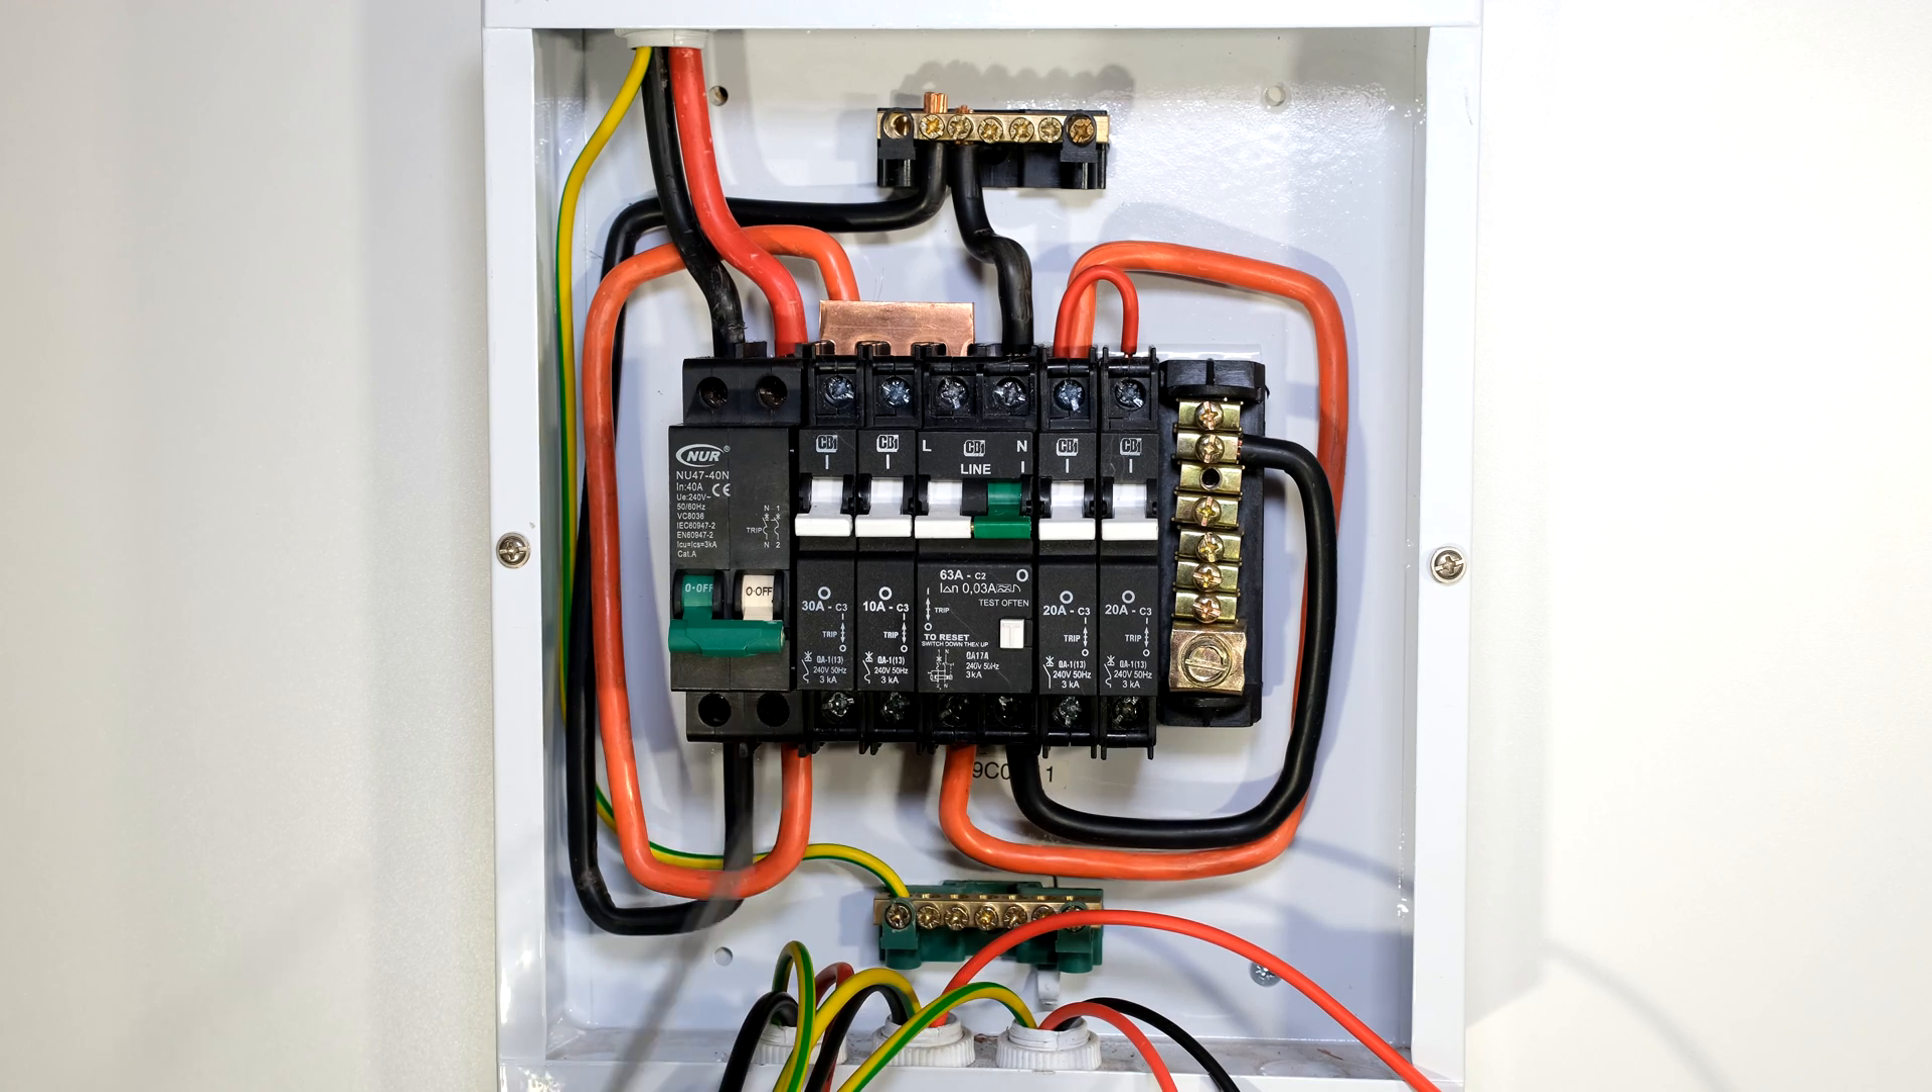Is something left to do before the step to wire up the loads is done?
Yes.